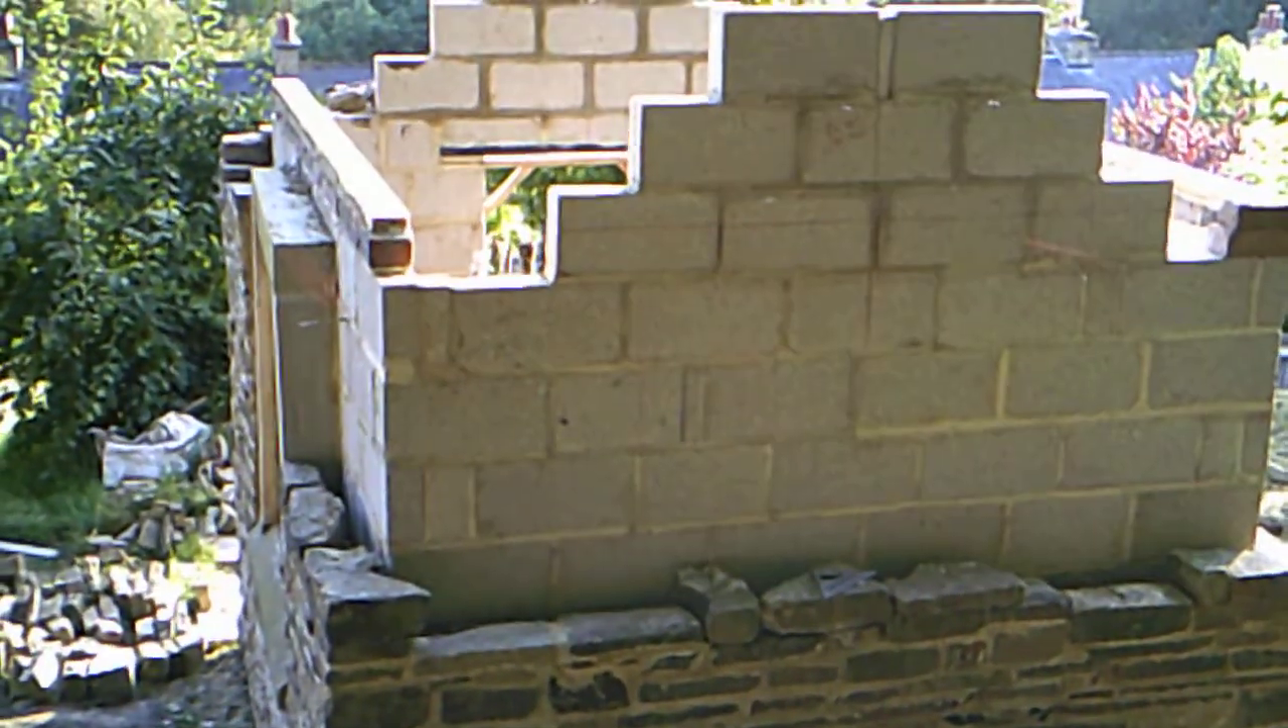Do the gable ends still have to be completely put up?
Yes.